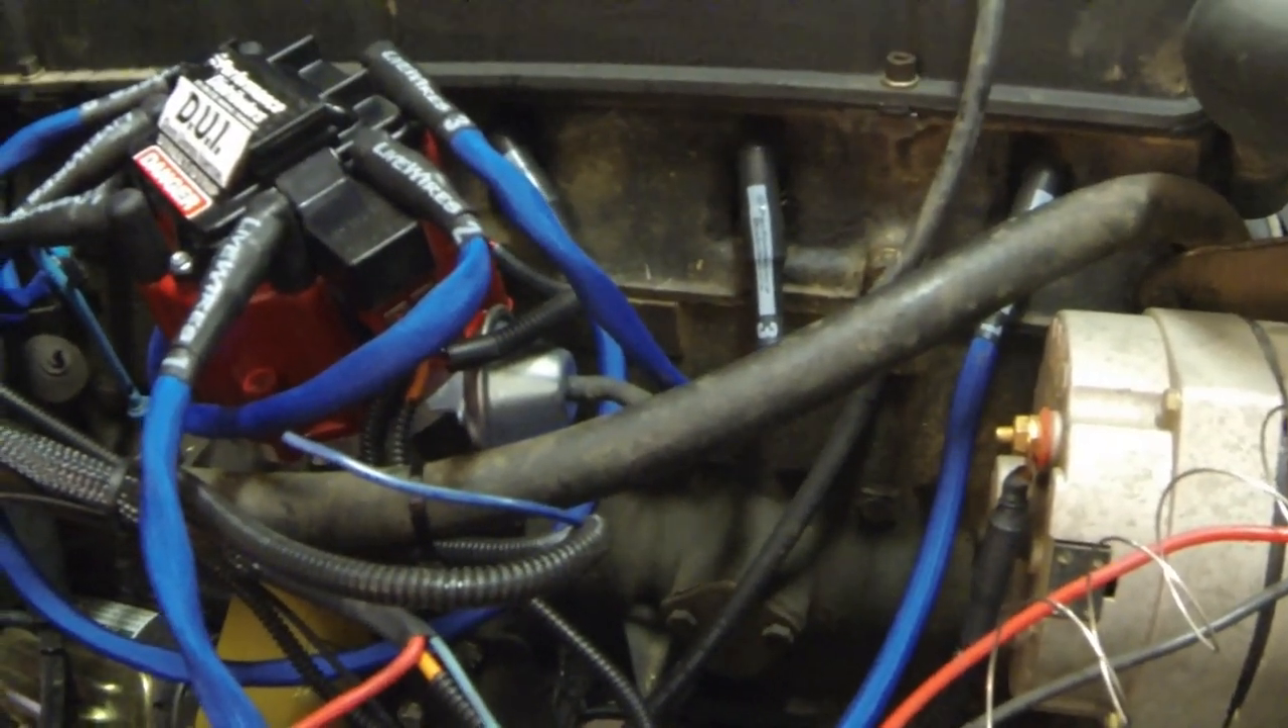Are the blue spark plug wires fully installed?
Yes.